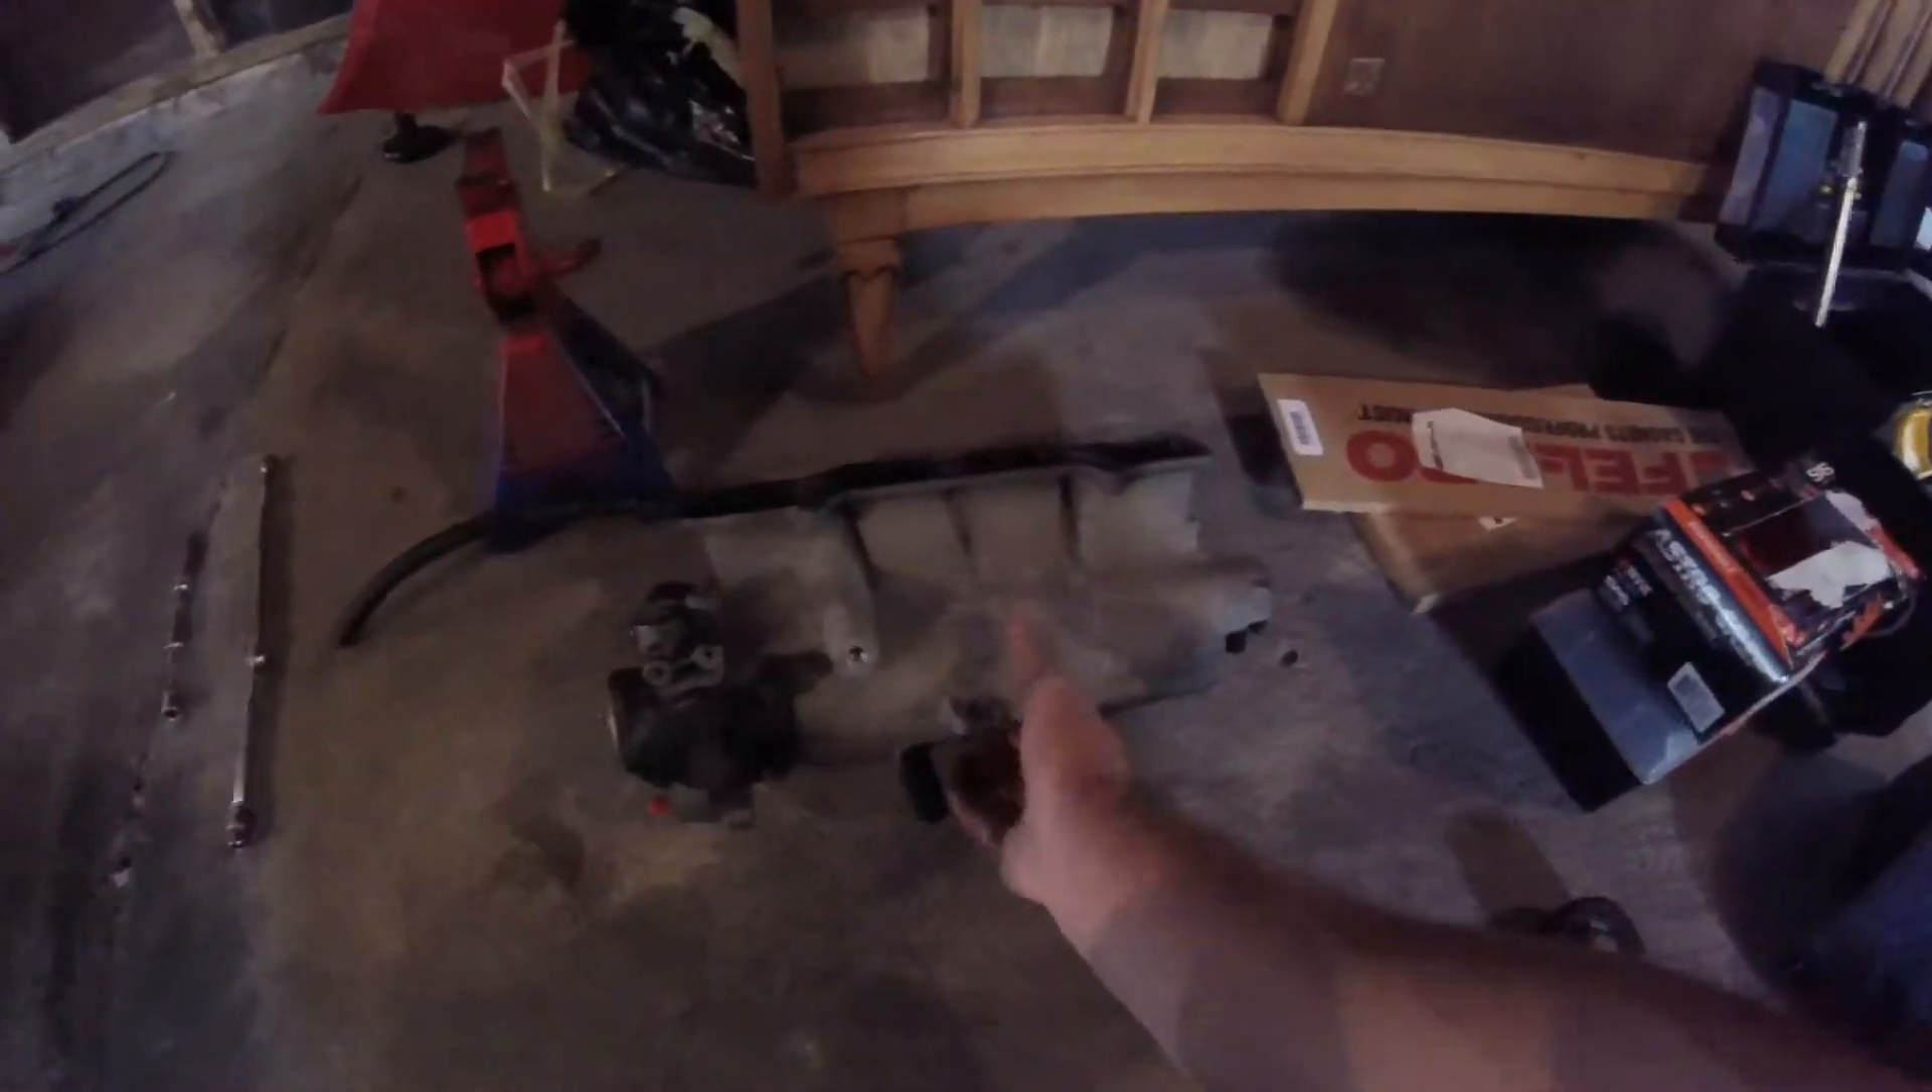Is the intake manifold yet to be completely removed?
No.